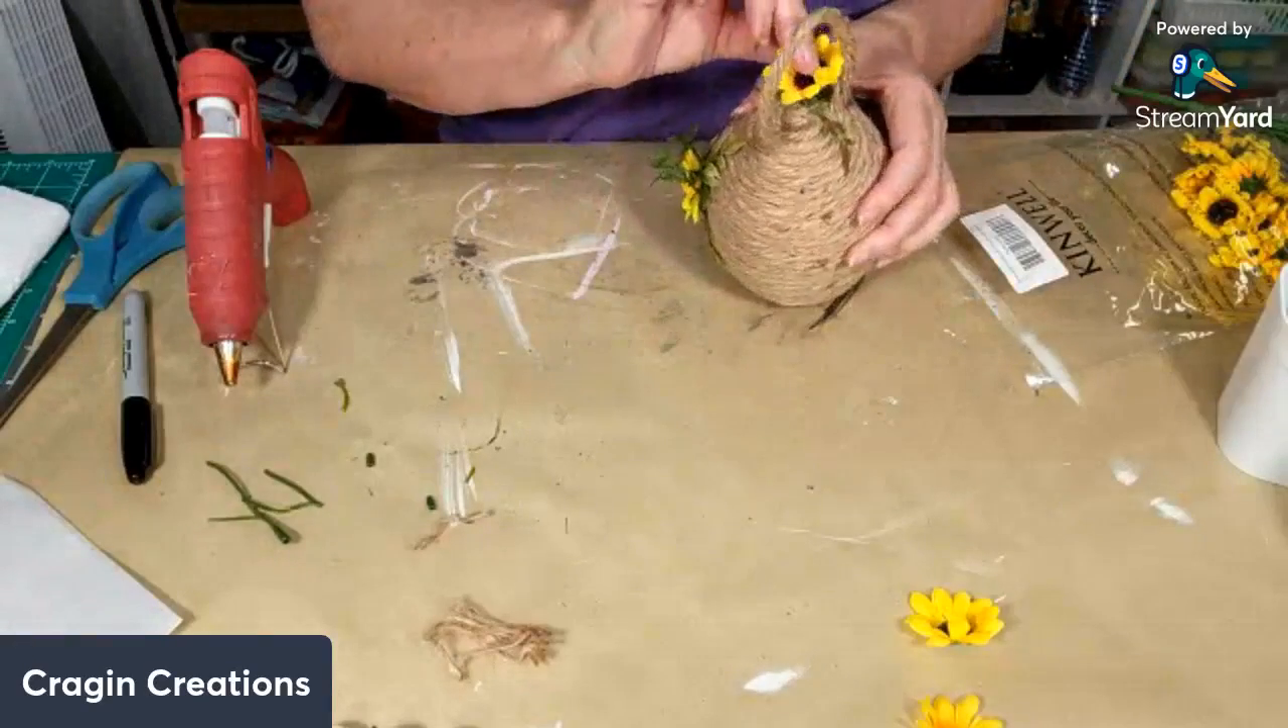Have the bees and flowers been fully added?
No.